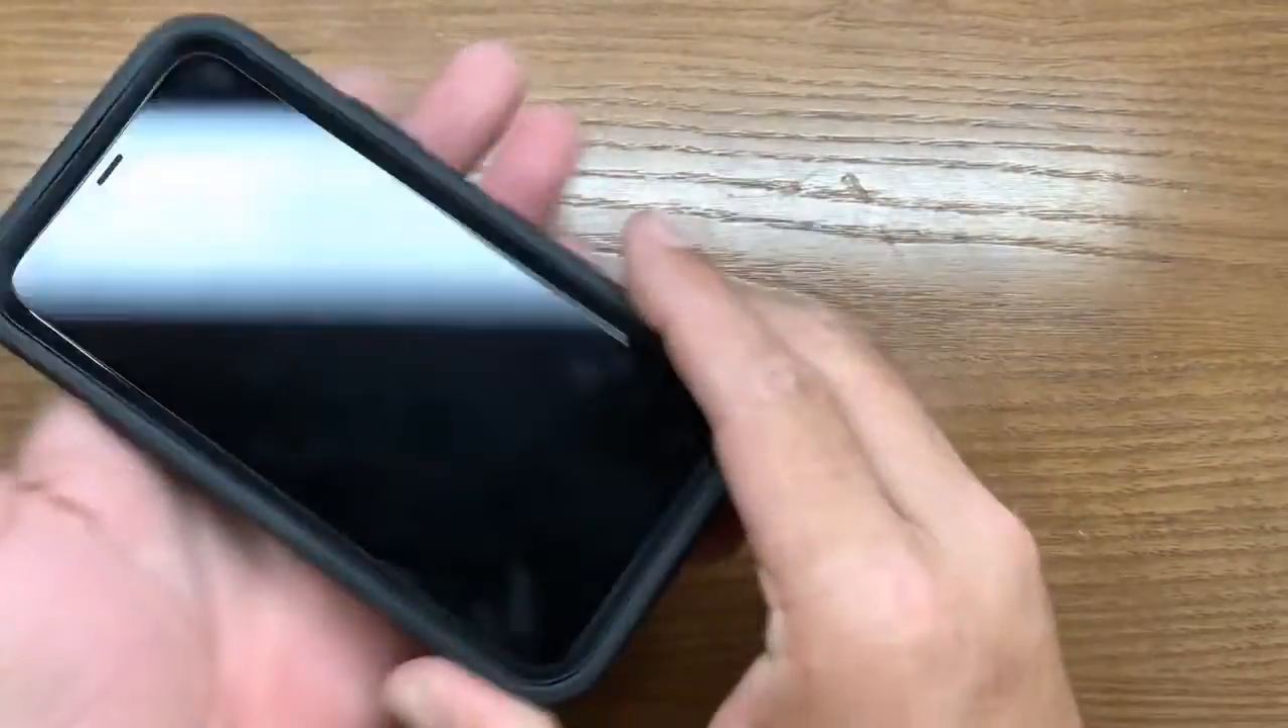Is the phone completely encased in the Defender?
Yes.